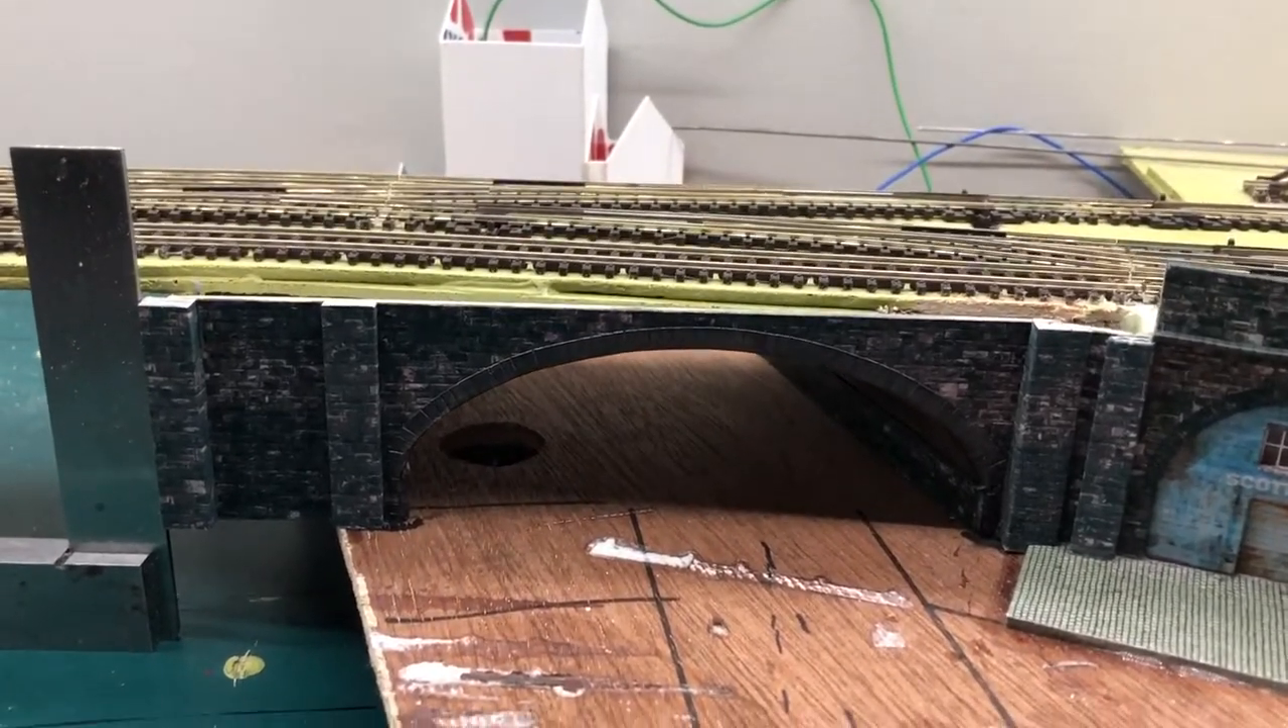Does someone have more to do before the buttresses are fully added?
No.